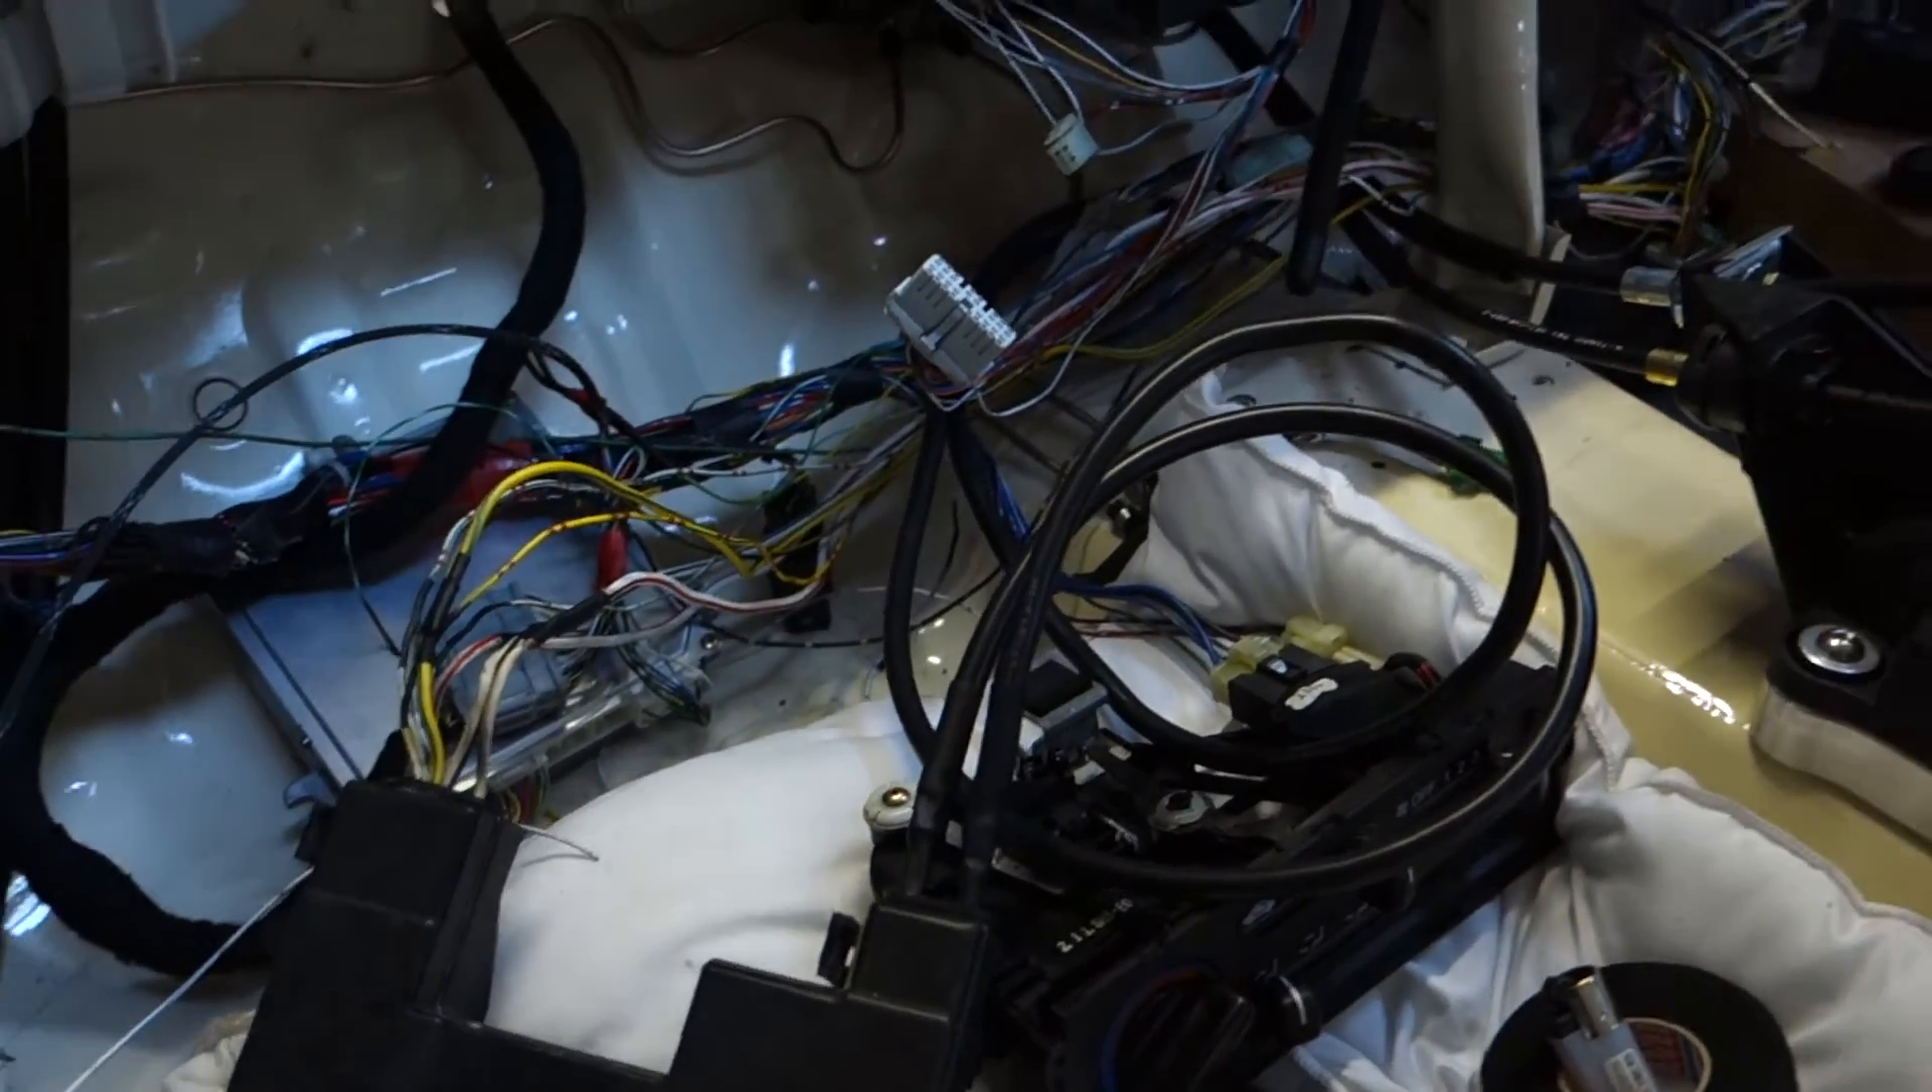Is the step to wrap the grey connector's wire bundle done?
No.